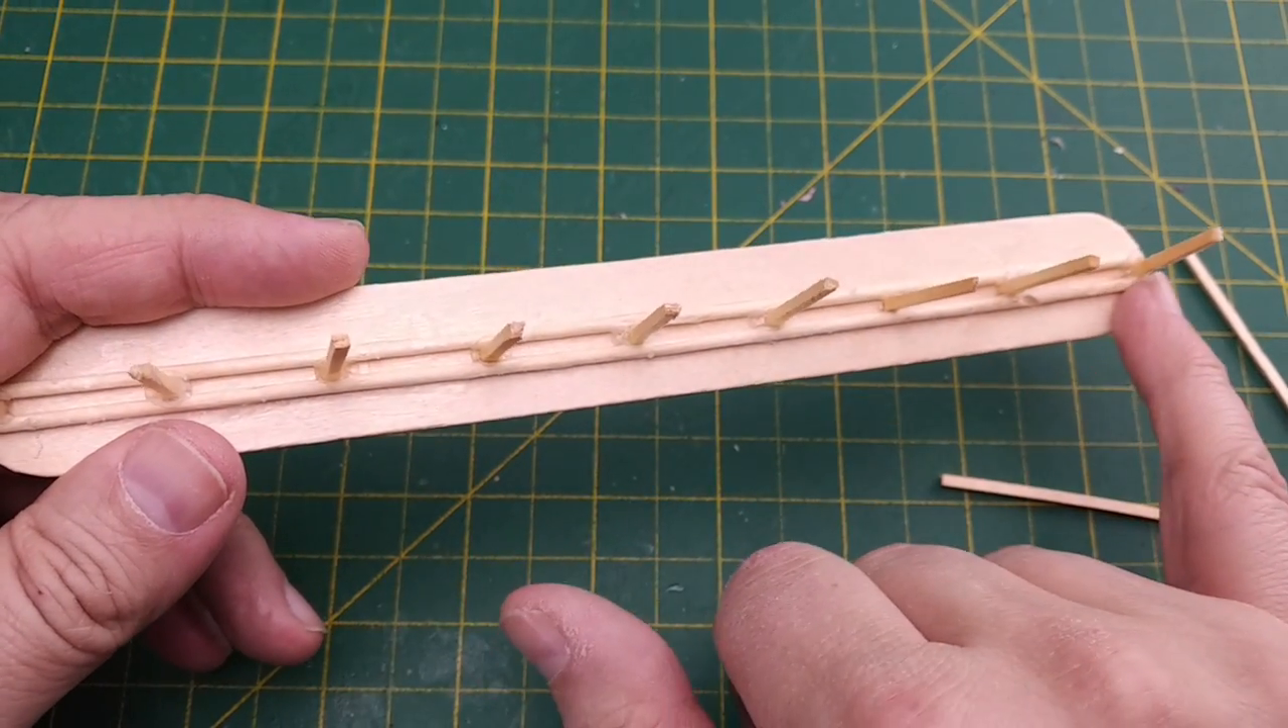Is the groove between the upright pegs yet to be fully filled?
Yes.